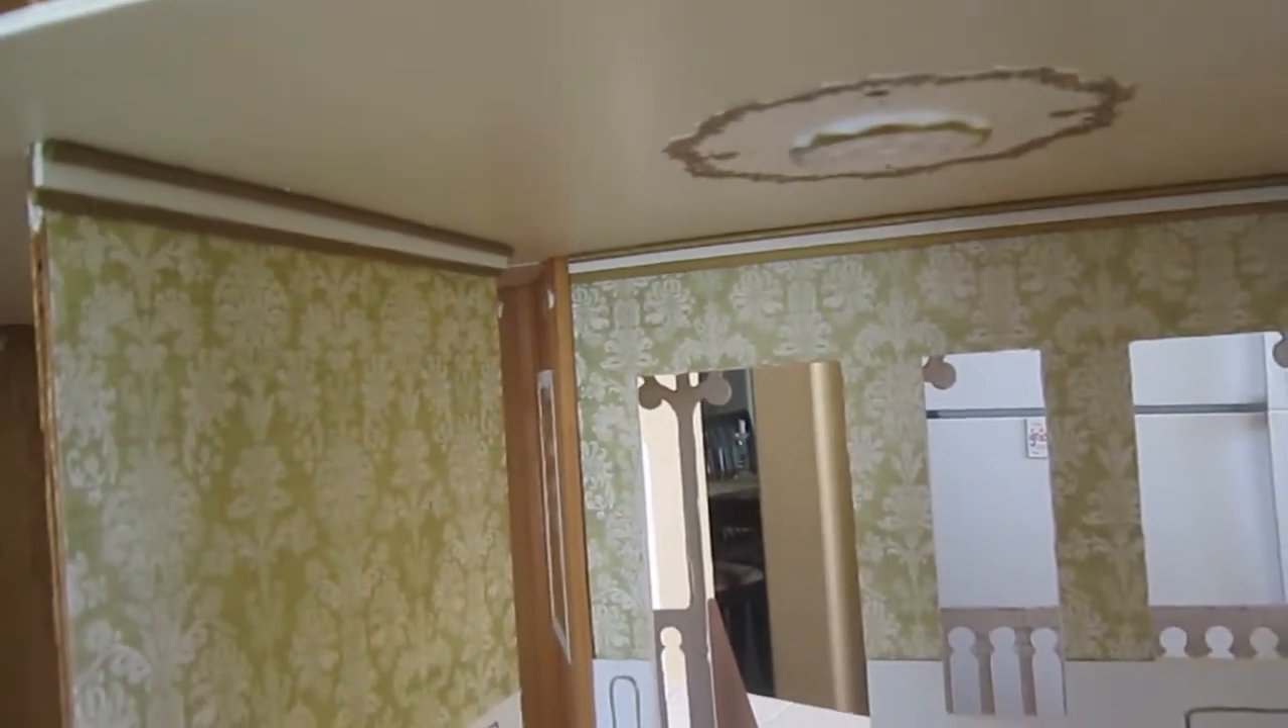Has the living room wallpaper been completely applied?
Yes.